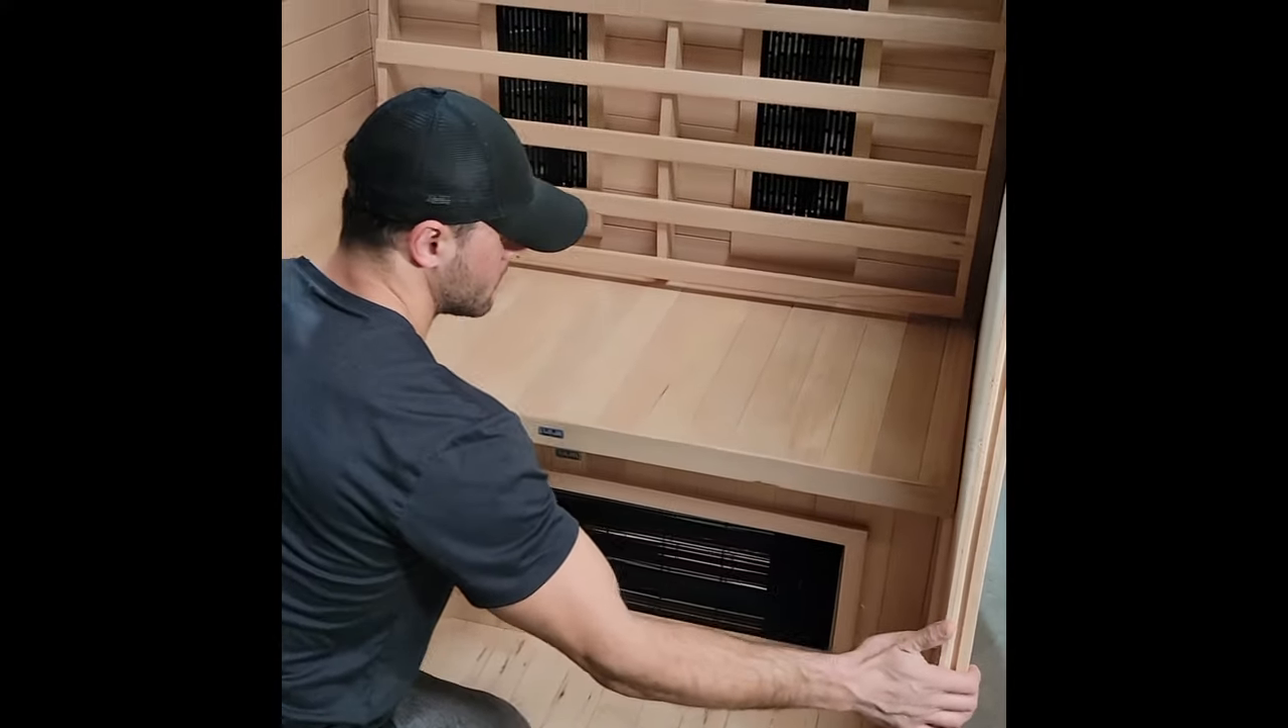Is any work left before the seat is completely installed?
No.